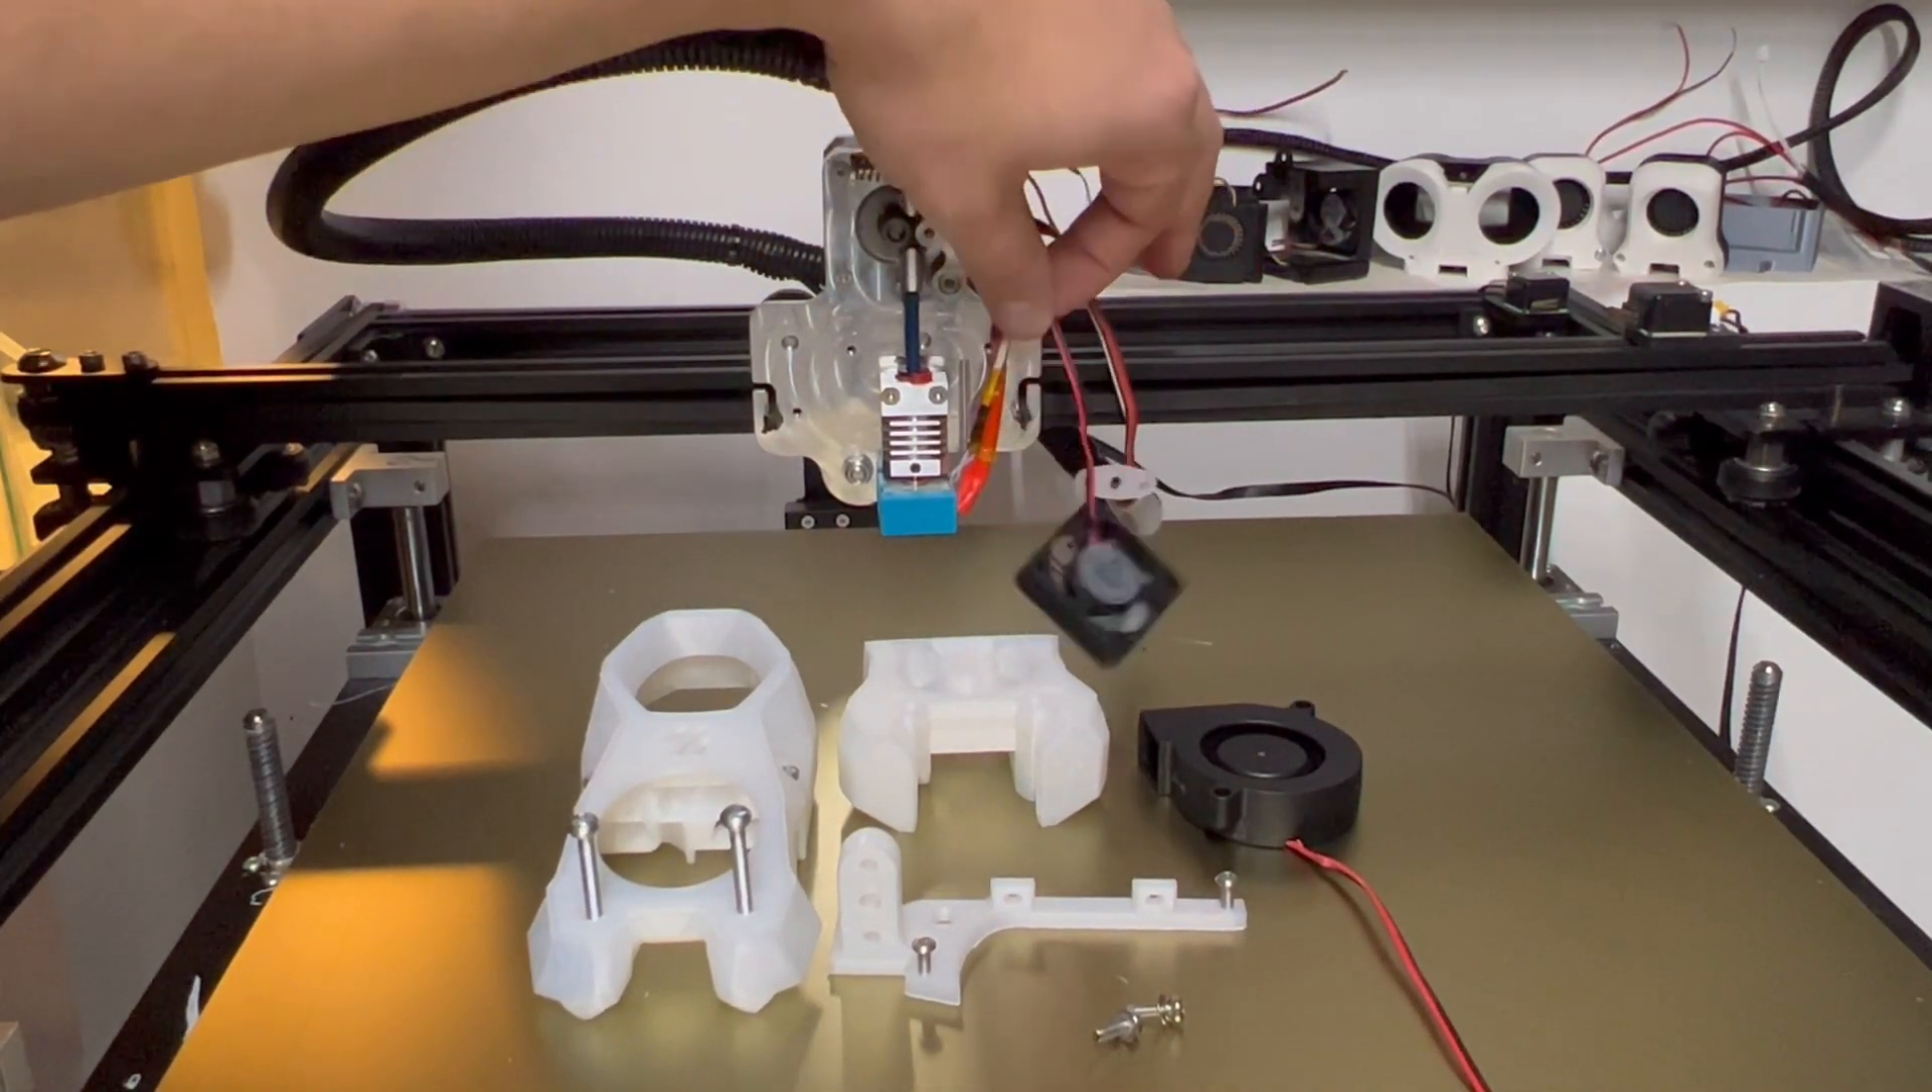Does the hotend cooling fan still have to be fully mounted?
Yes.